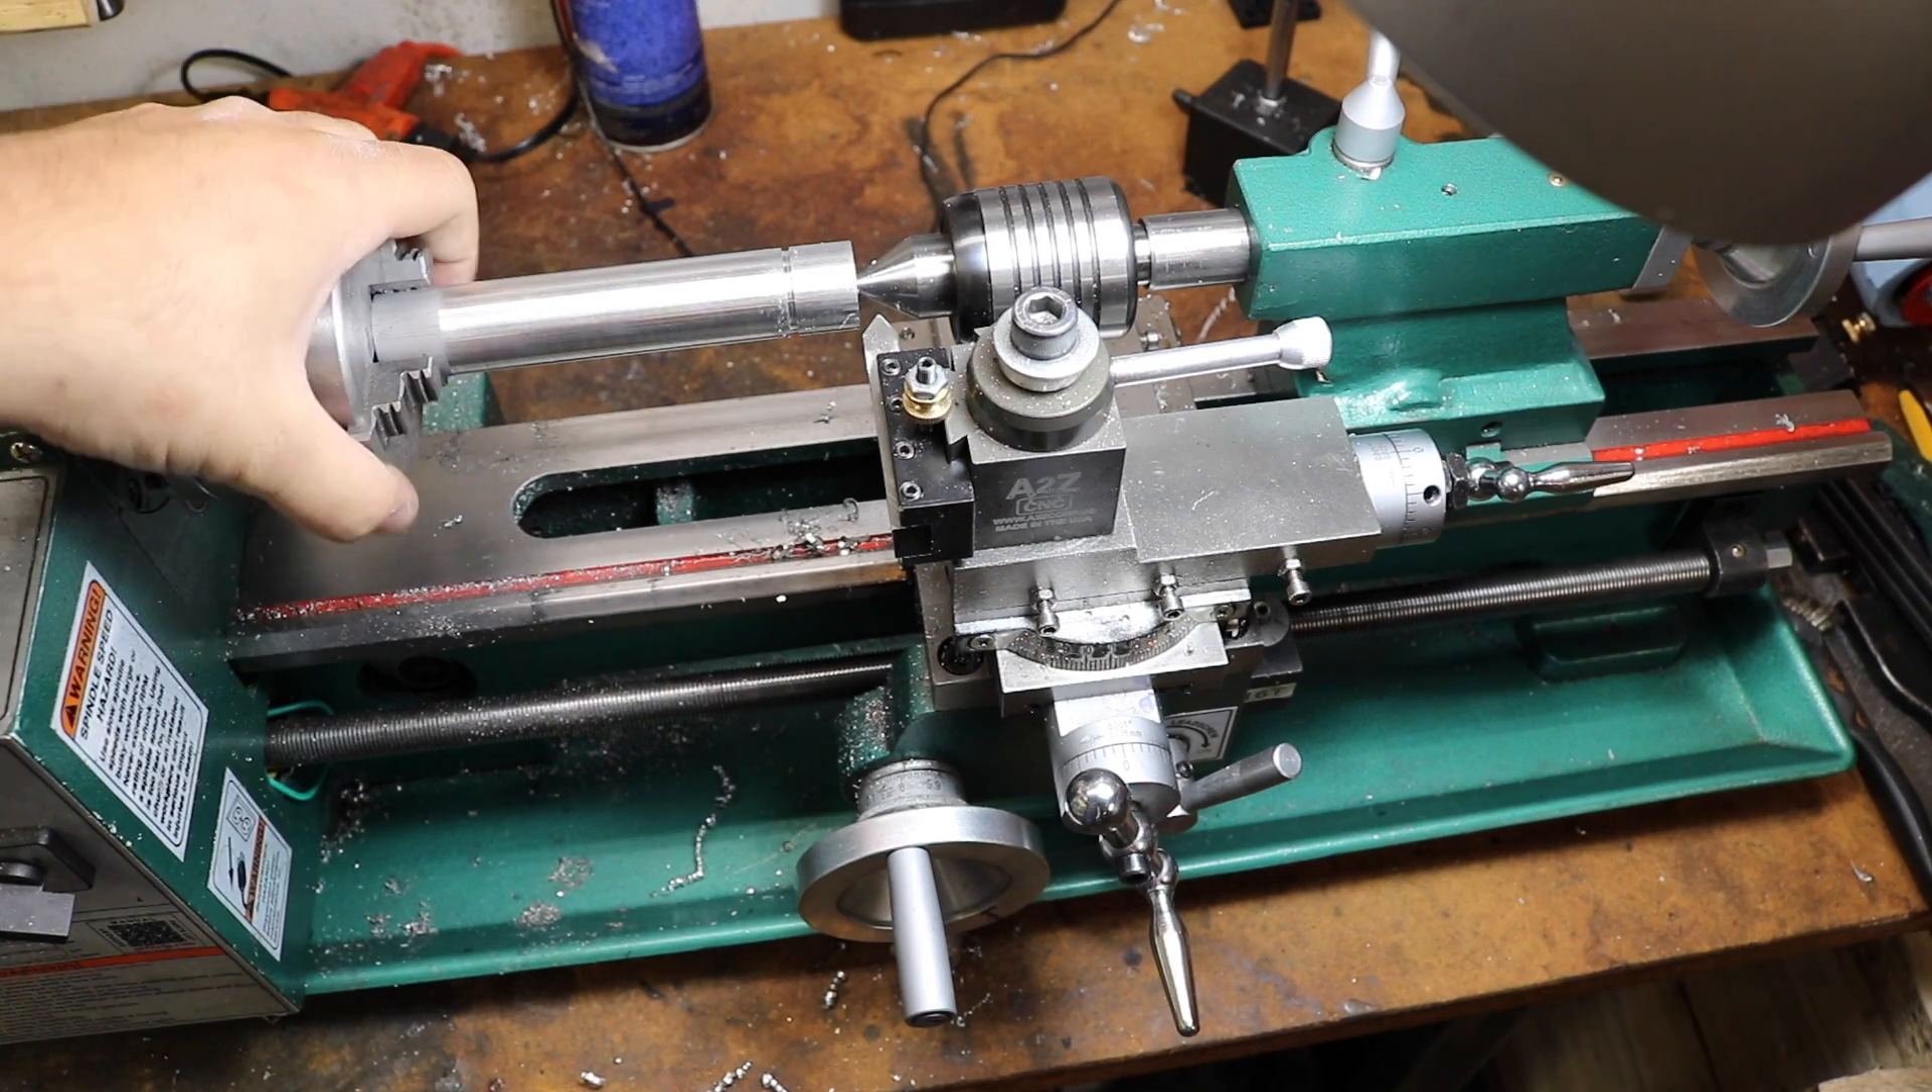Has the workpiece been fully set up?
Yes.